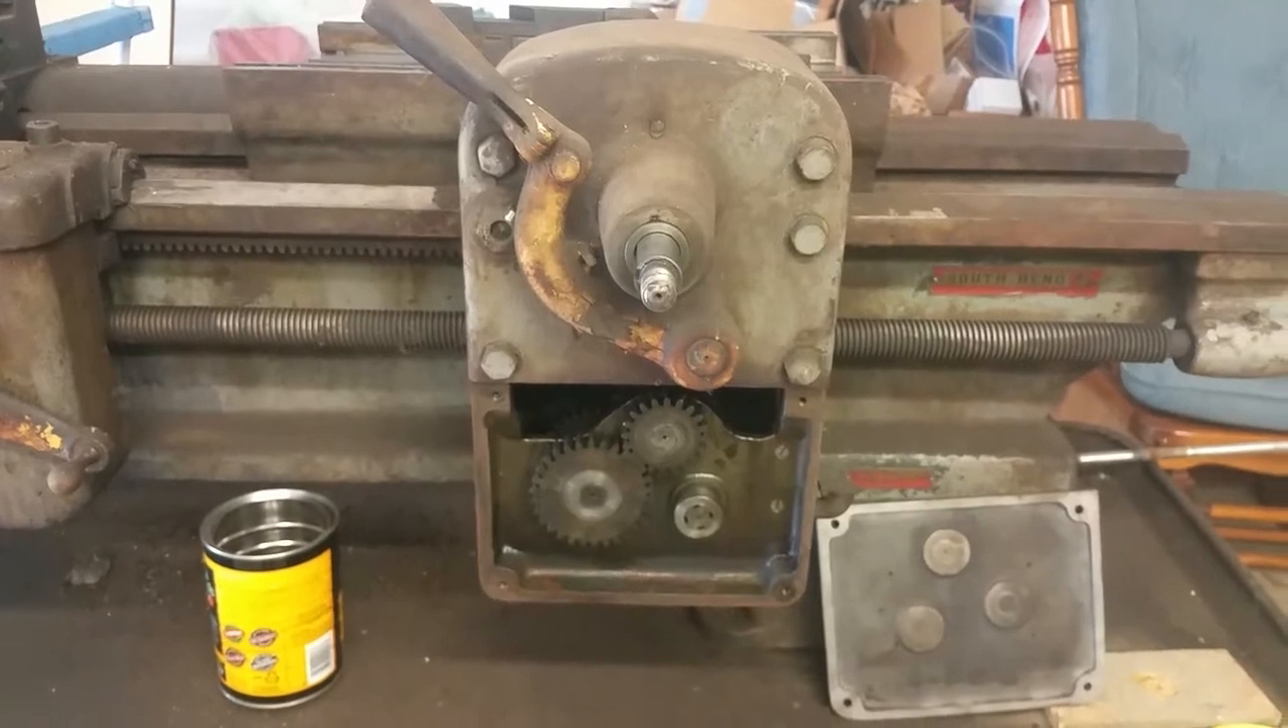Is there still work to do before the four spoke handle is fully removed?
No.